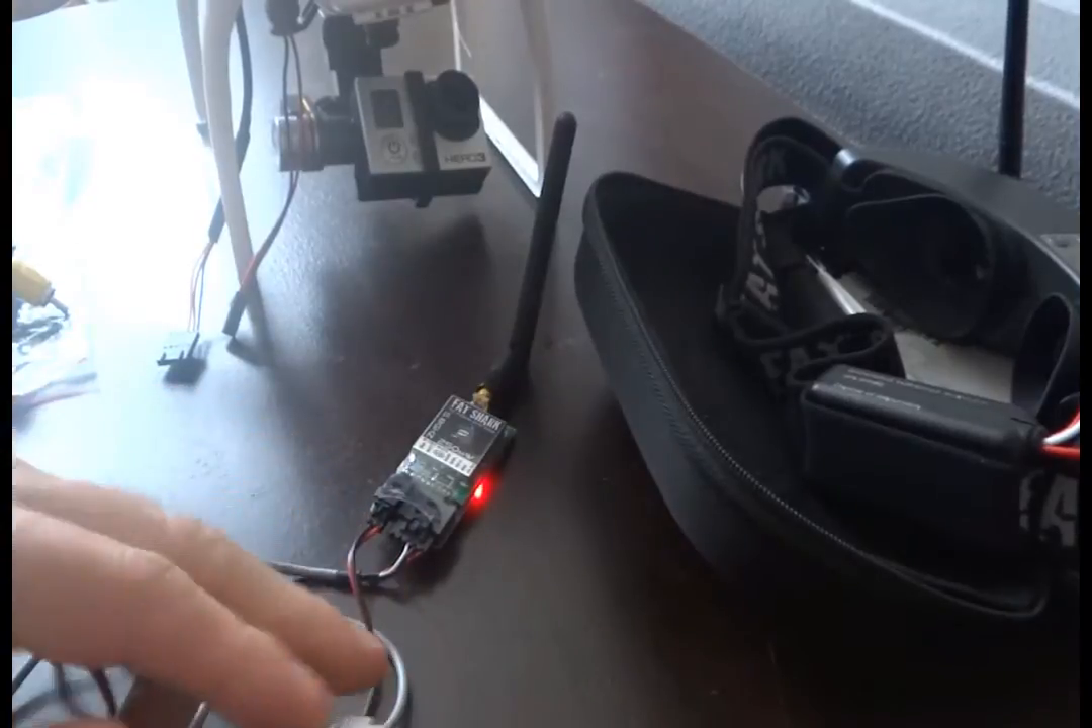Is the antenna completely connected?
Yes.